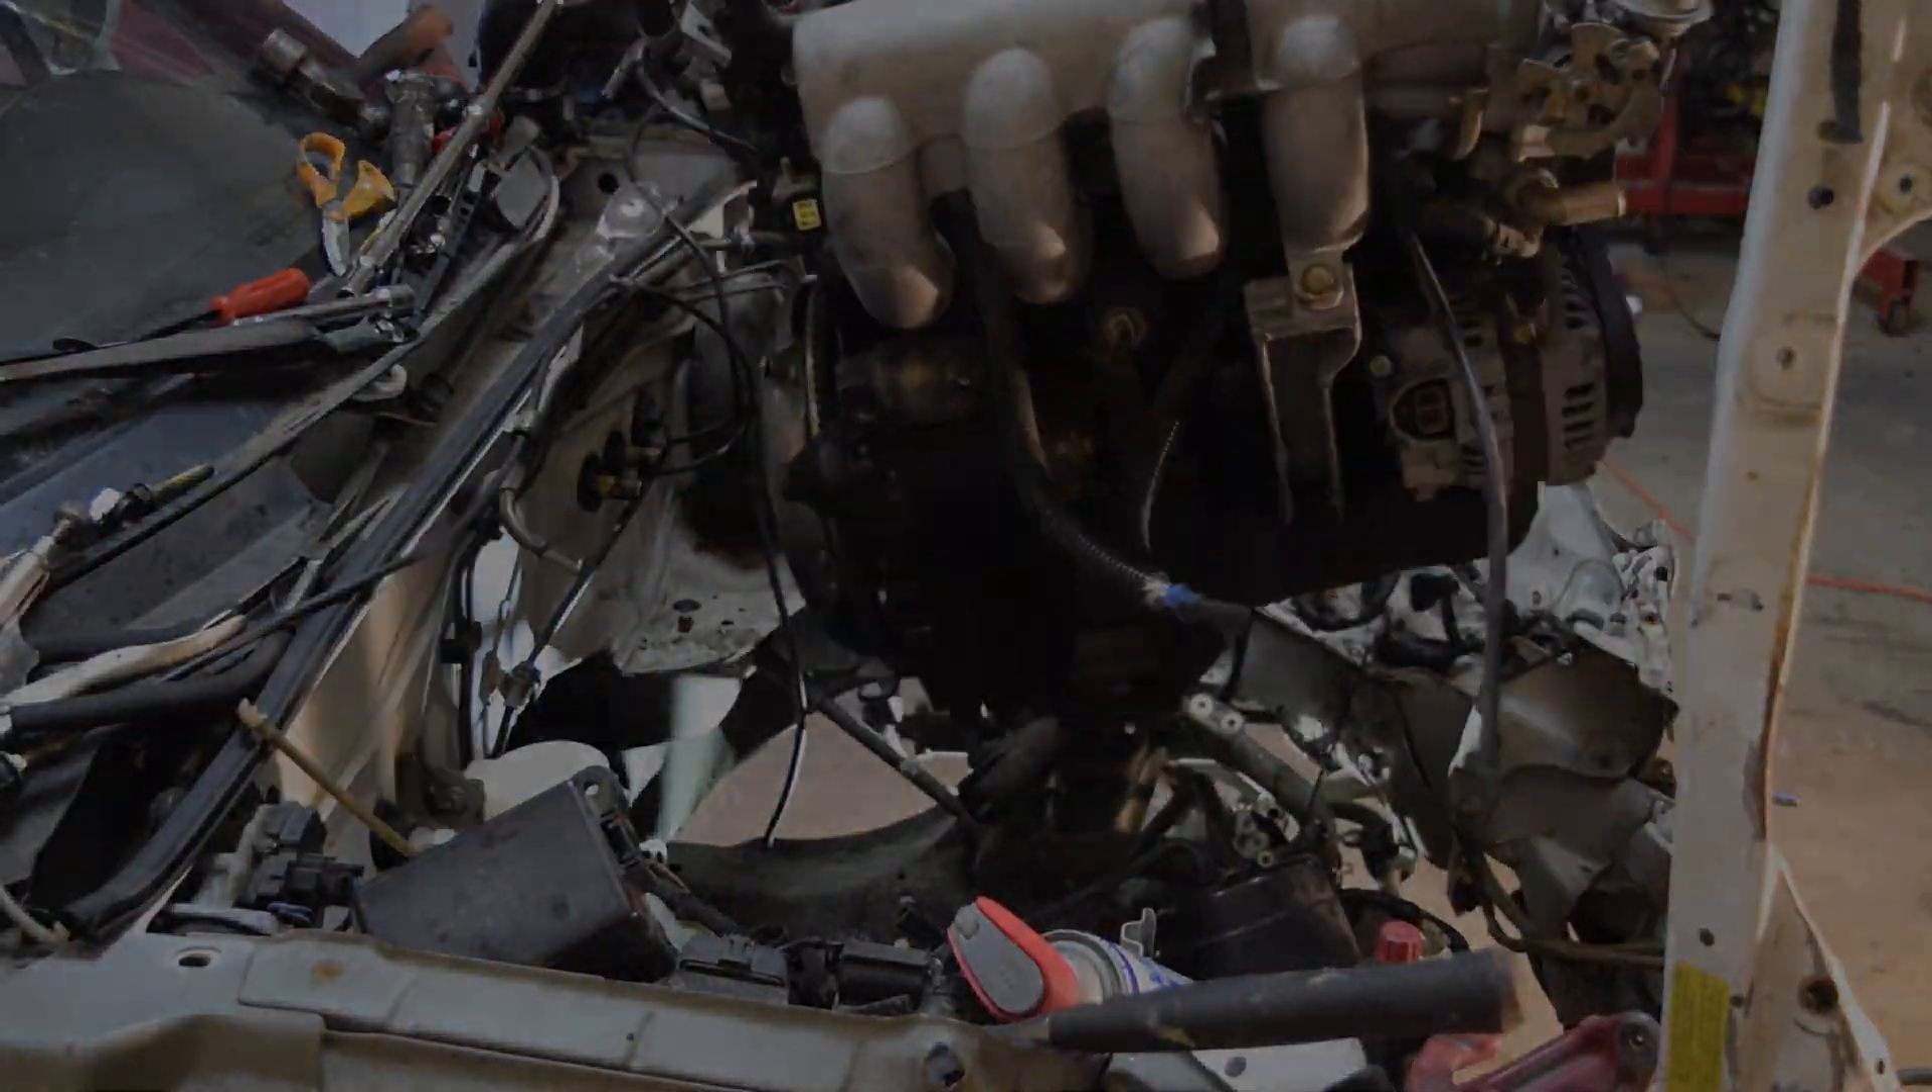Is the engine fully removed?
No.